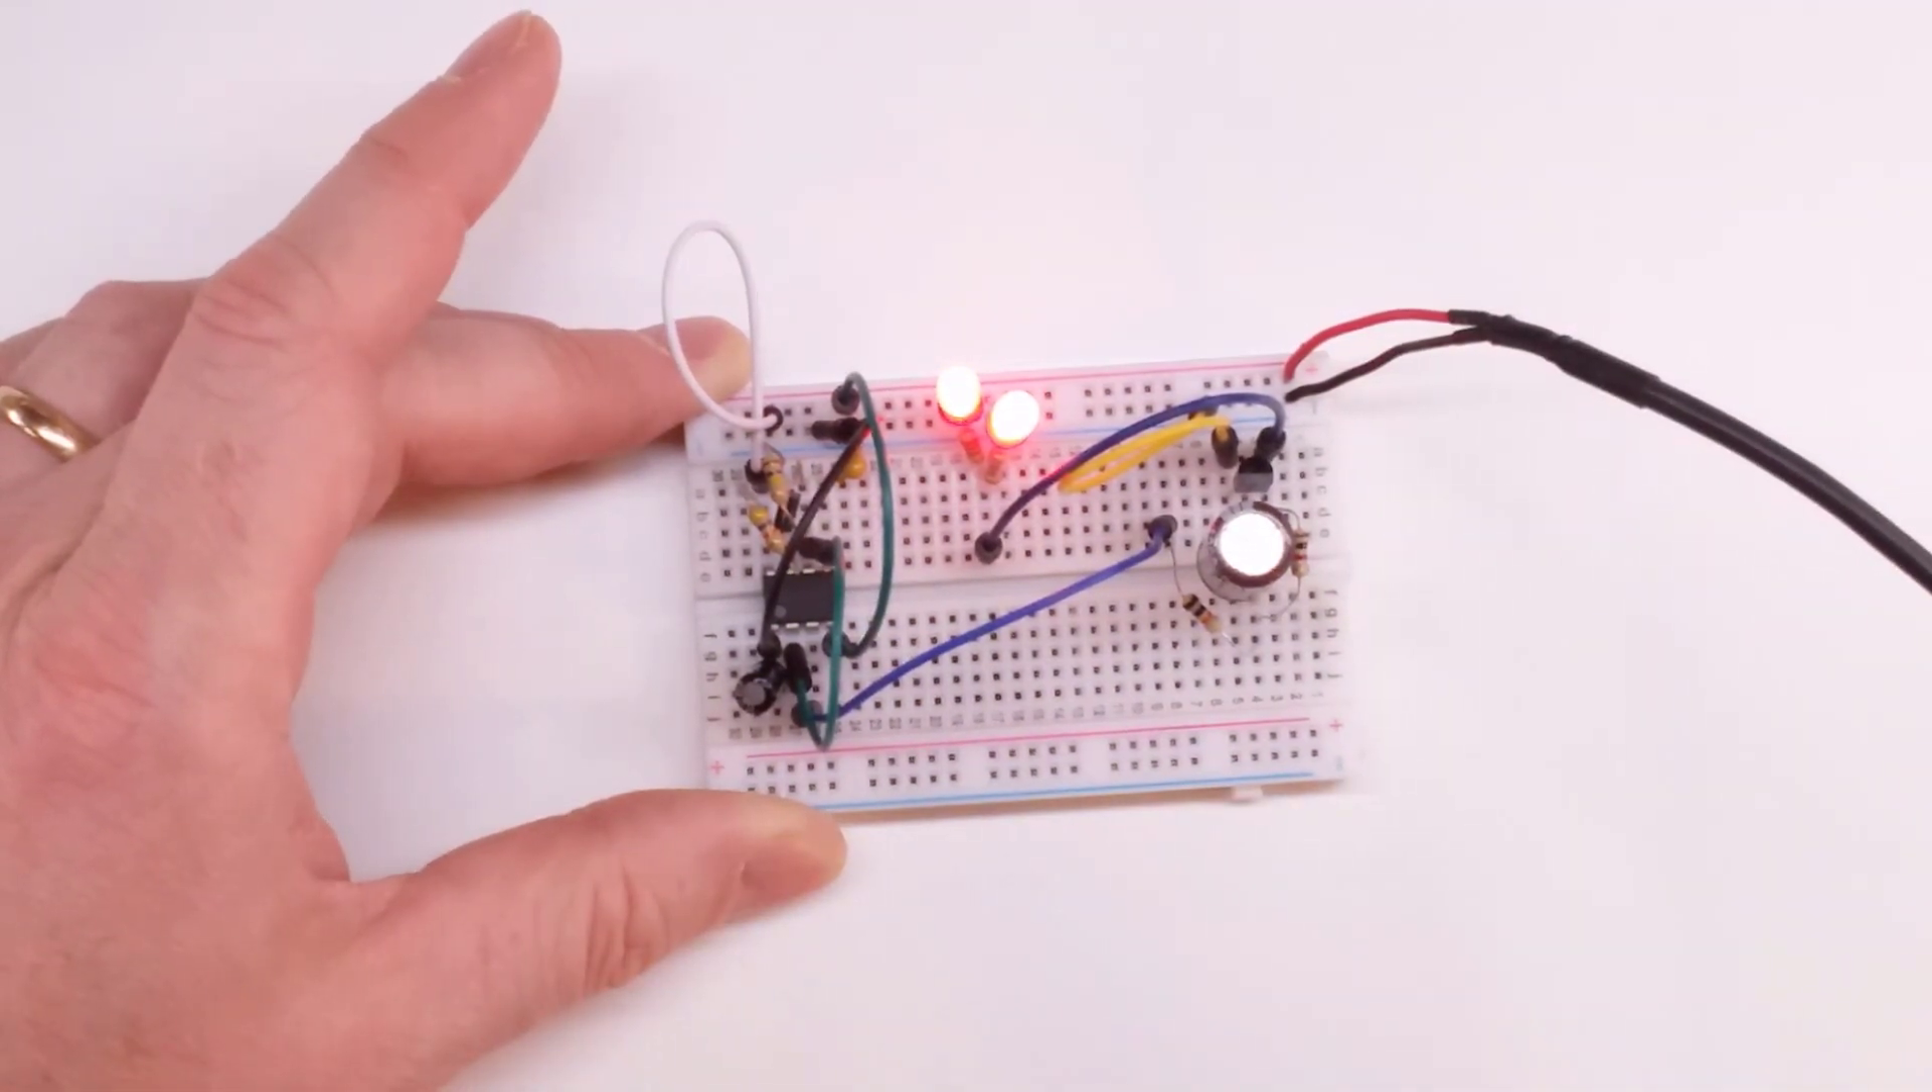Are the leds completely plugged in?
Yes.